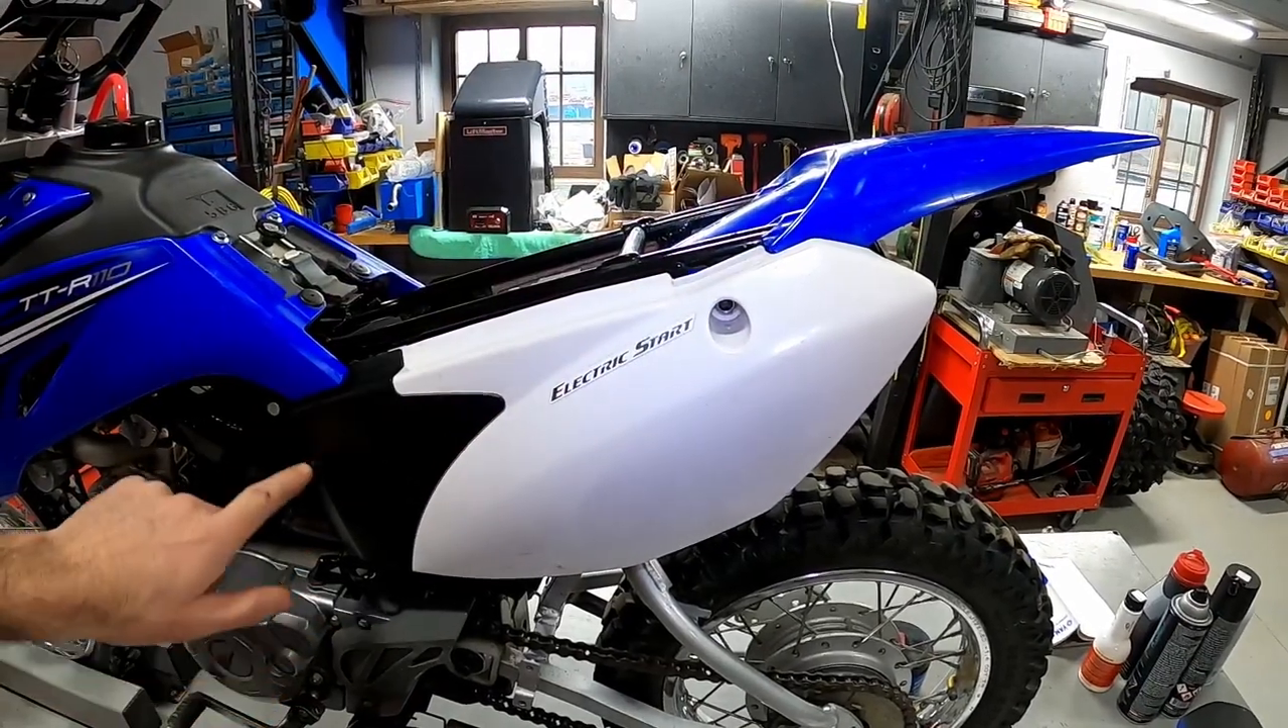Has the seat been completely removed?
Yes.